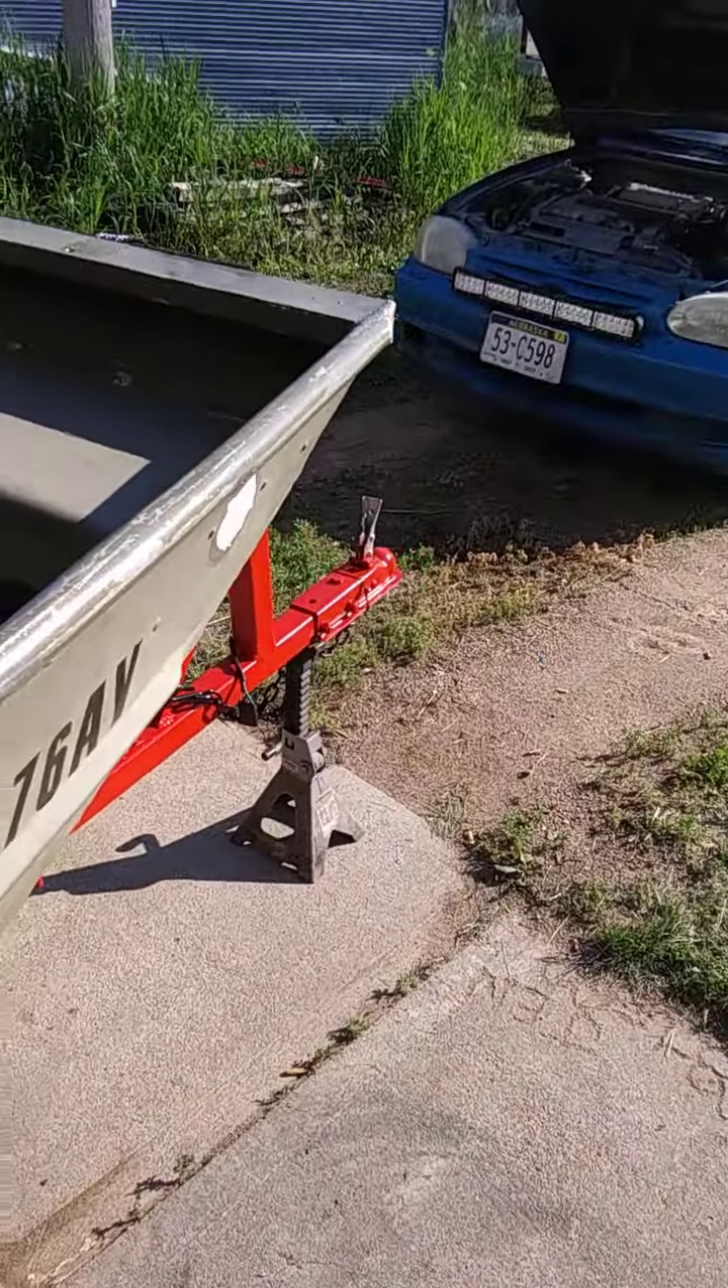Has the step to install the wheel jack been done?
No.